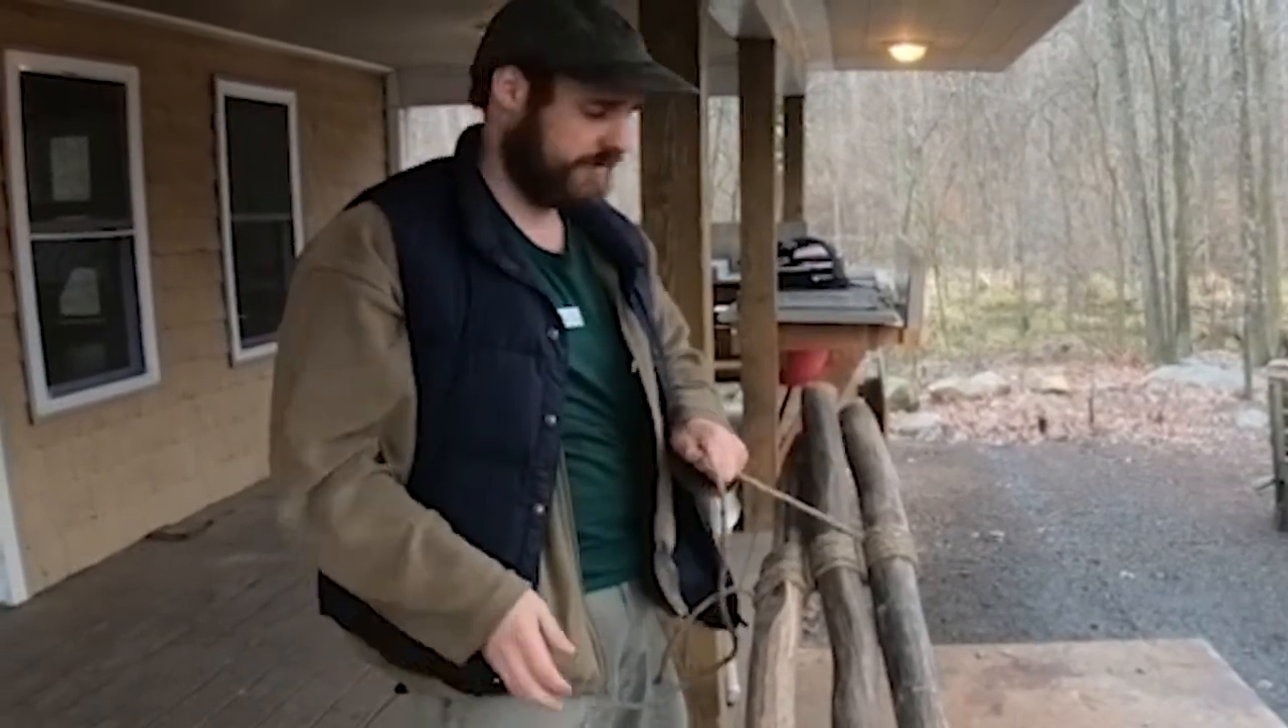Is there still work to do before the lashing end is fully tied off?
Yes.